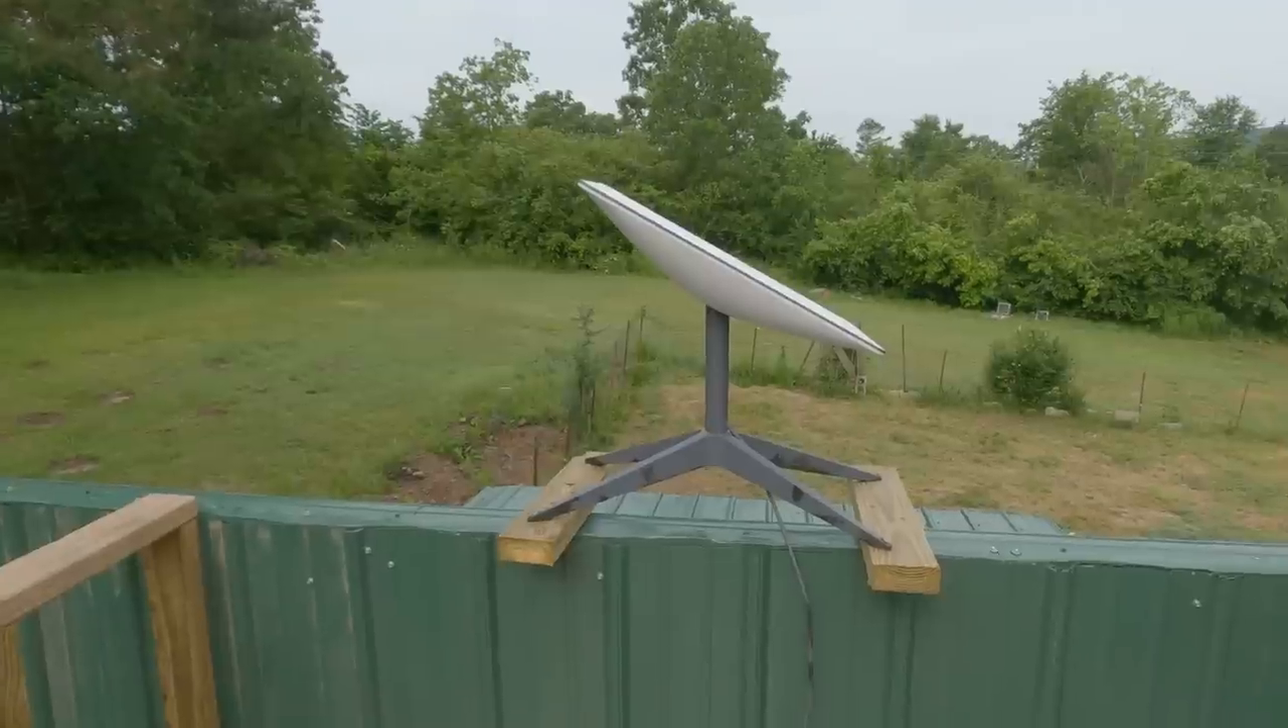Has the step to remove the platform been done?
No.